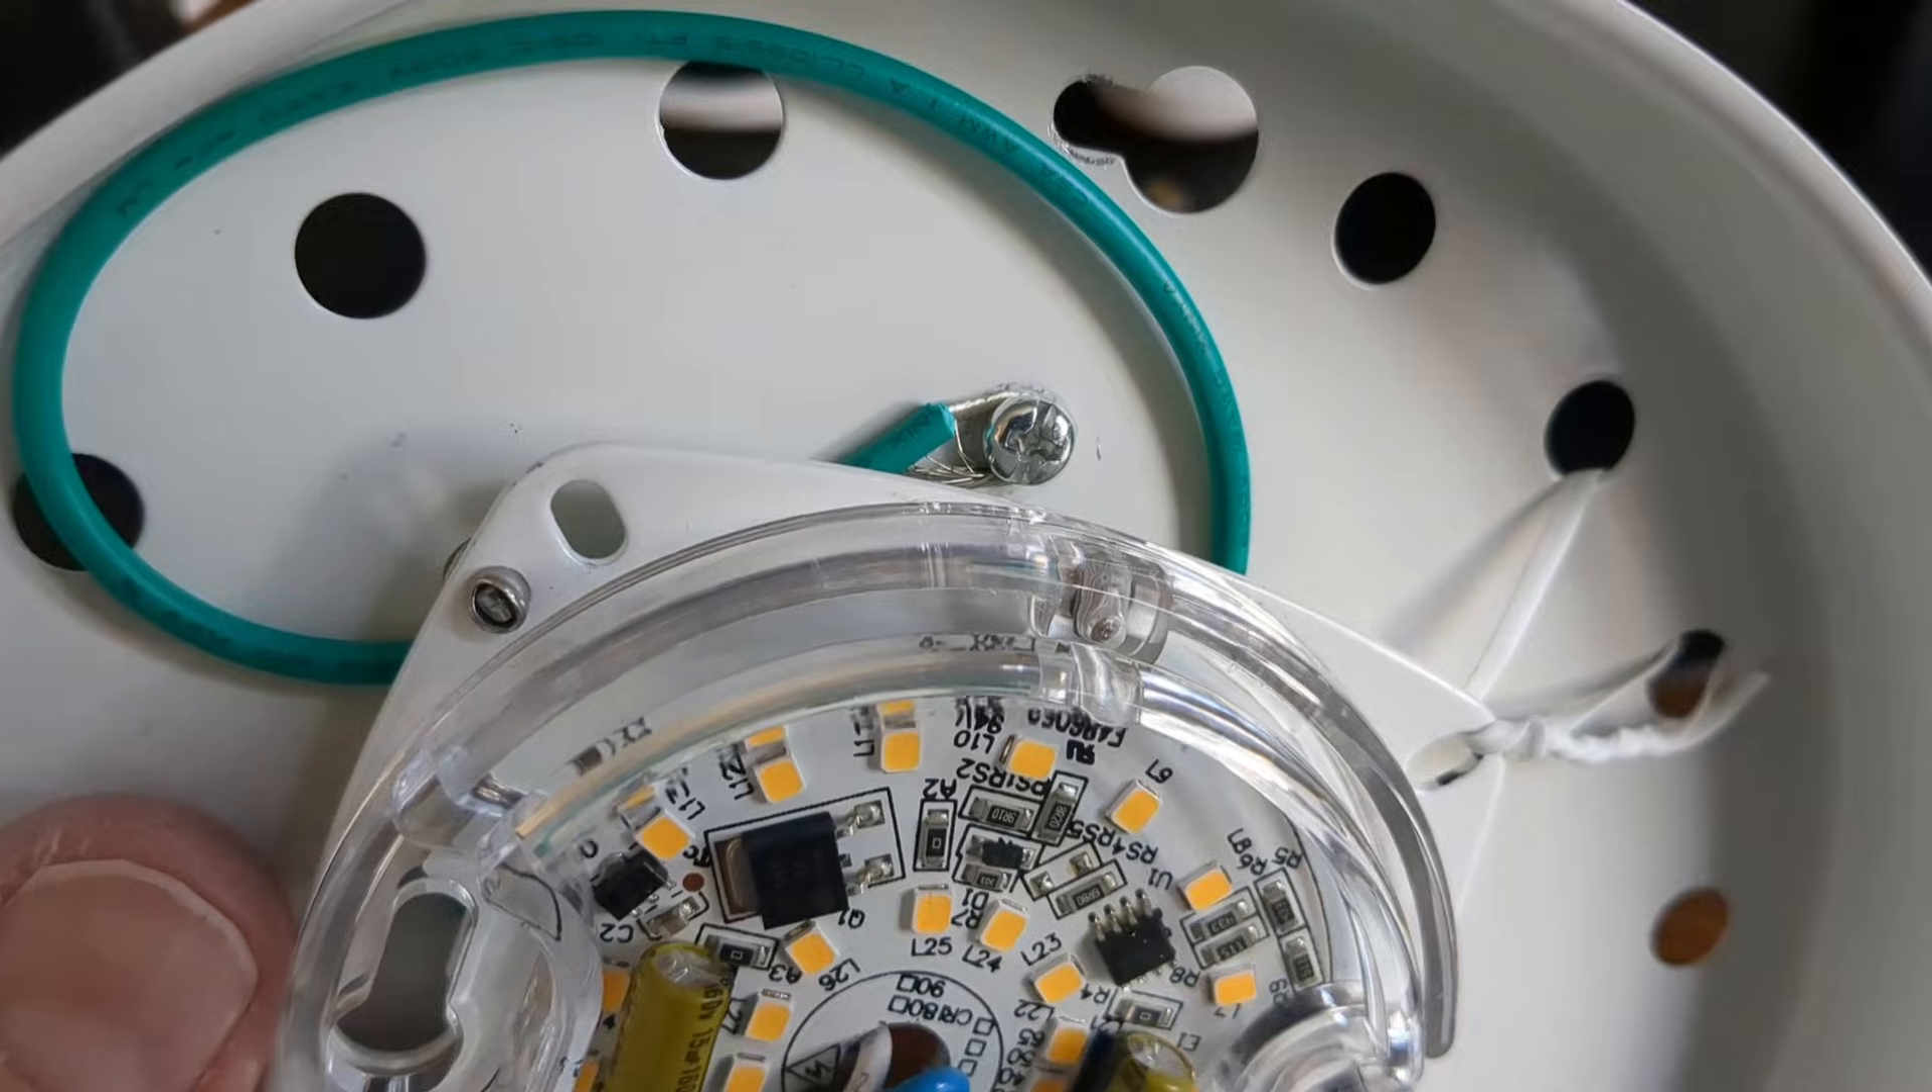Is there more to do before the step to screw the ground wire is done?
No.